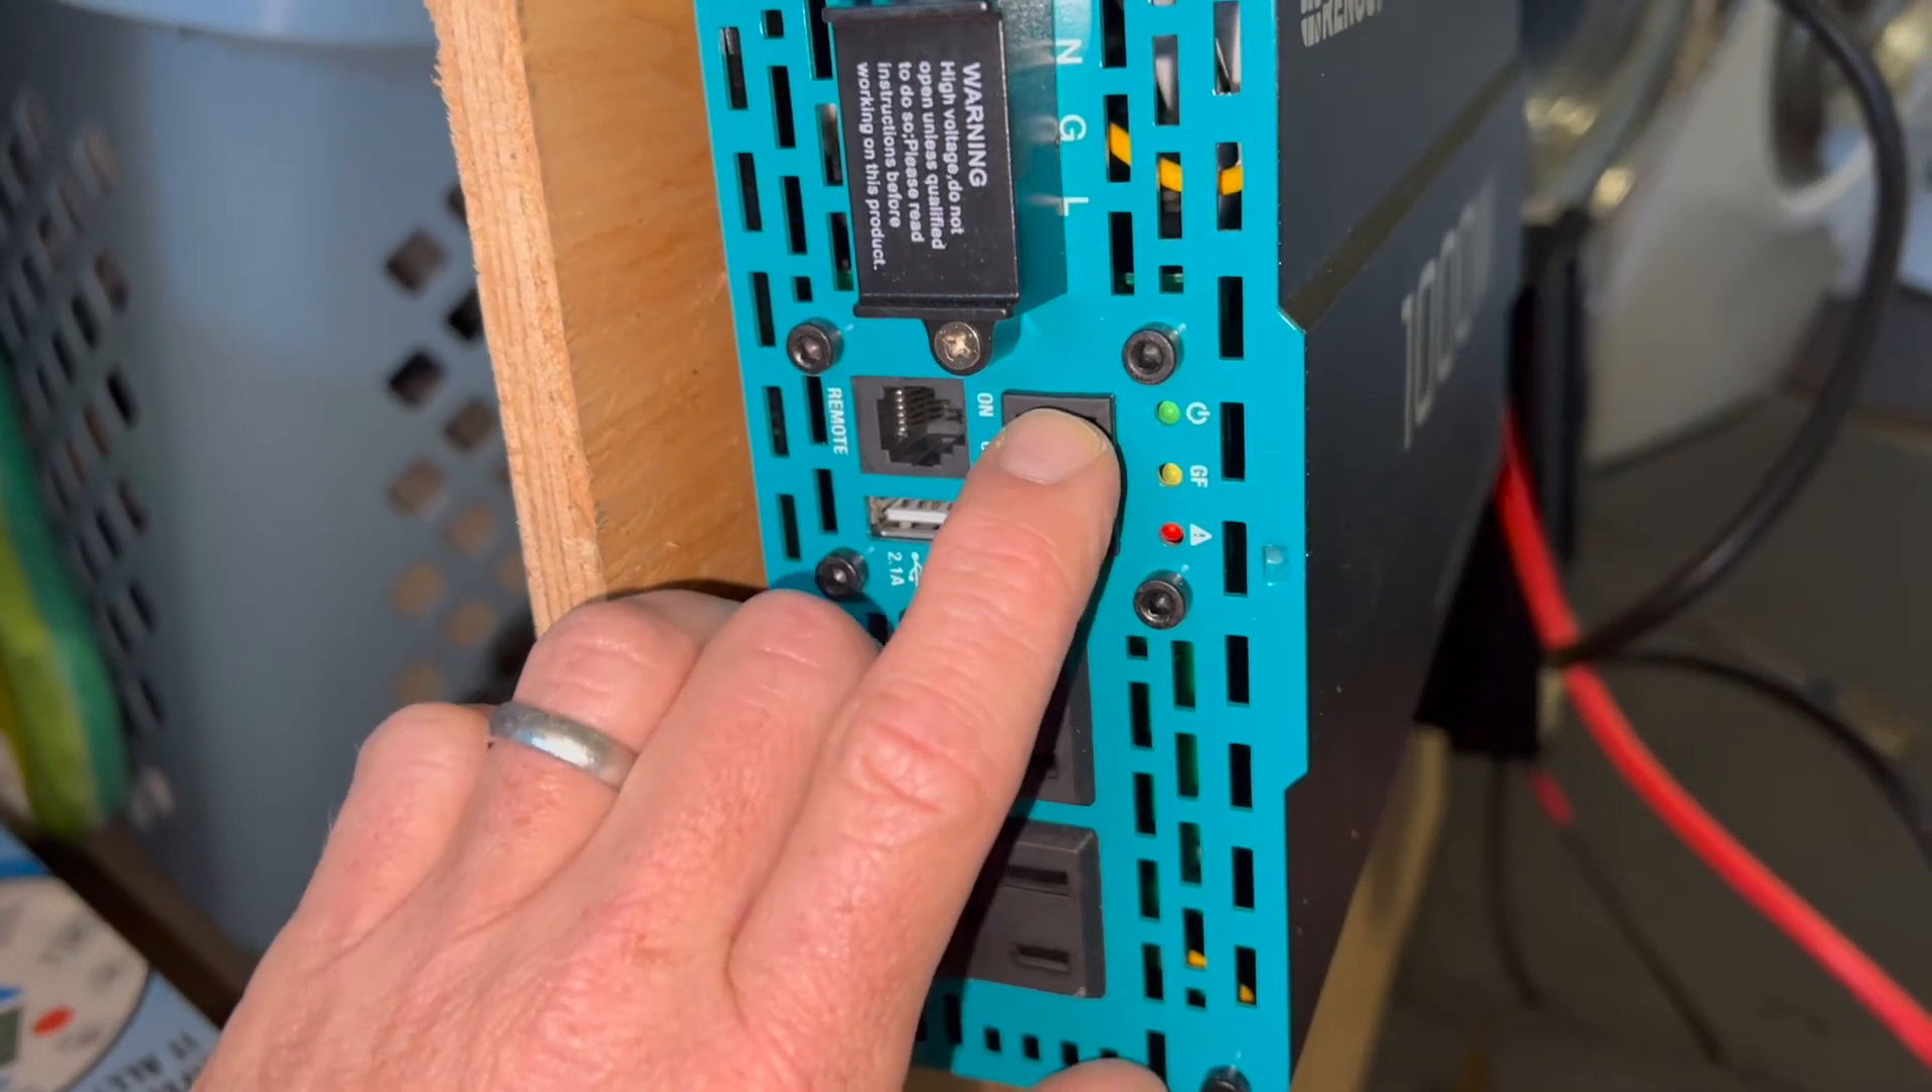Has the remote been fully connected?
No.